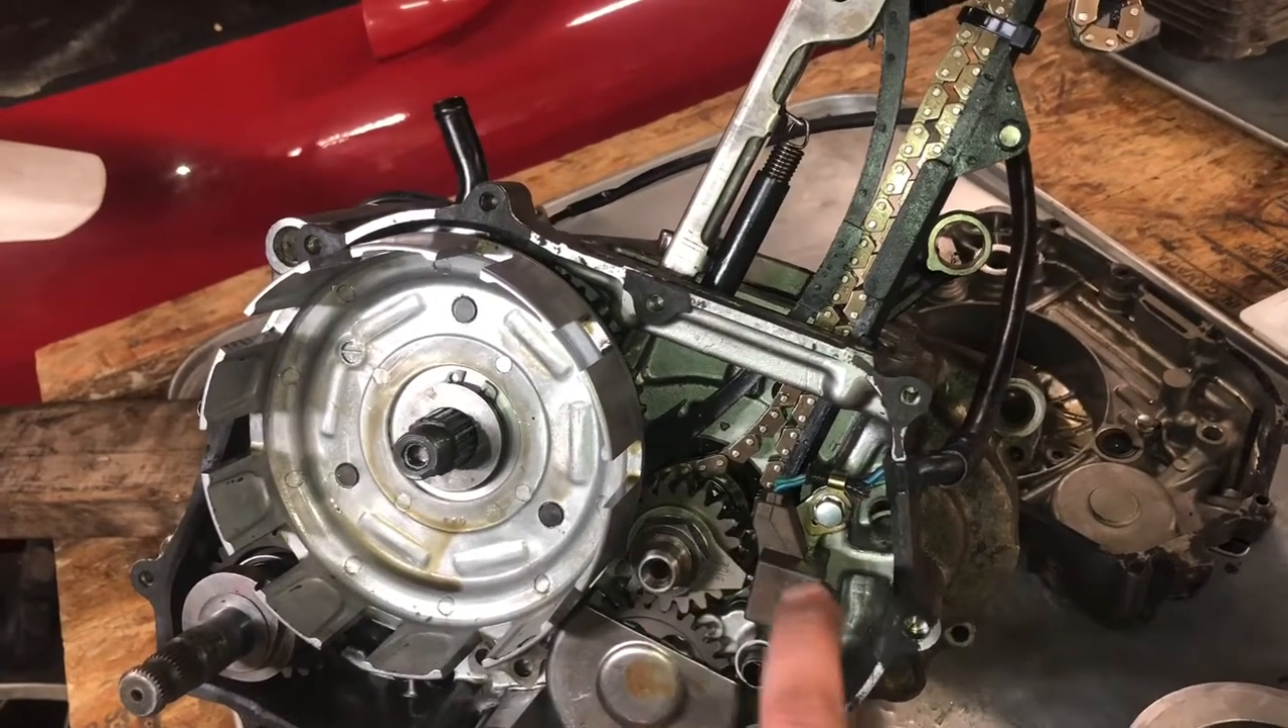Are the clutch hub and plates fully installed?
No.